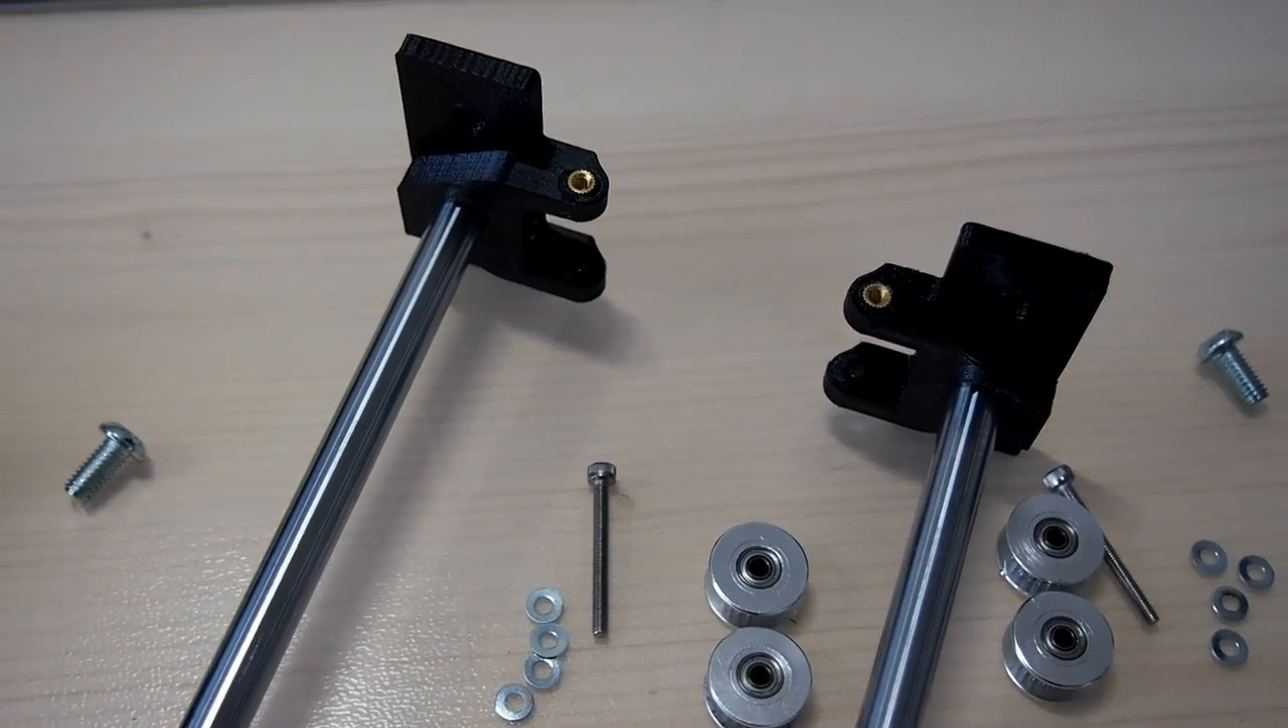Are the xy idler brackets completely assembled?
No.